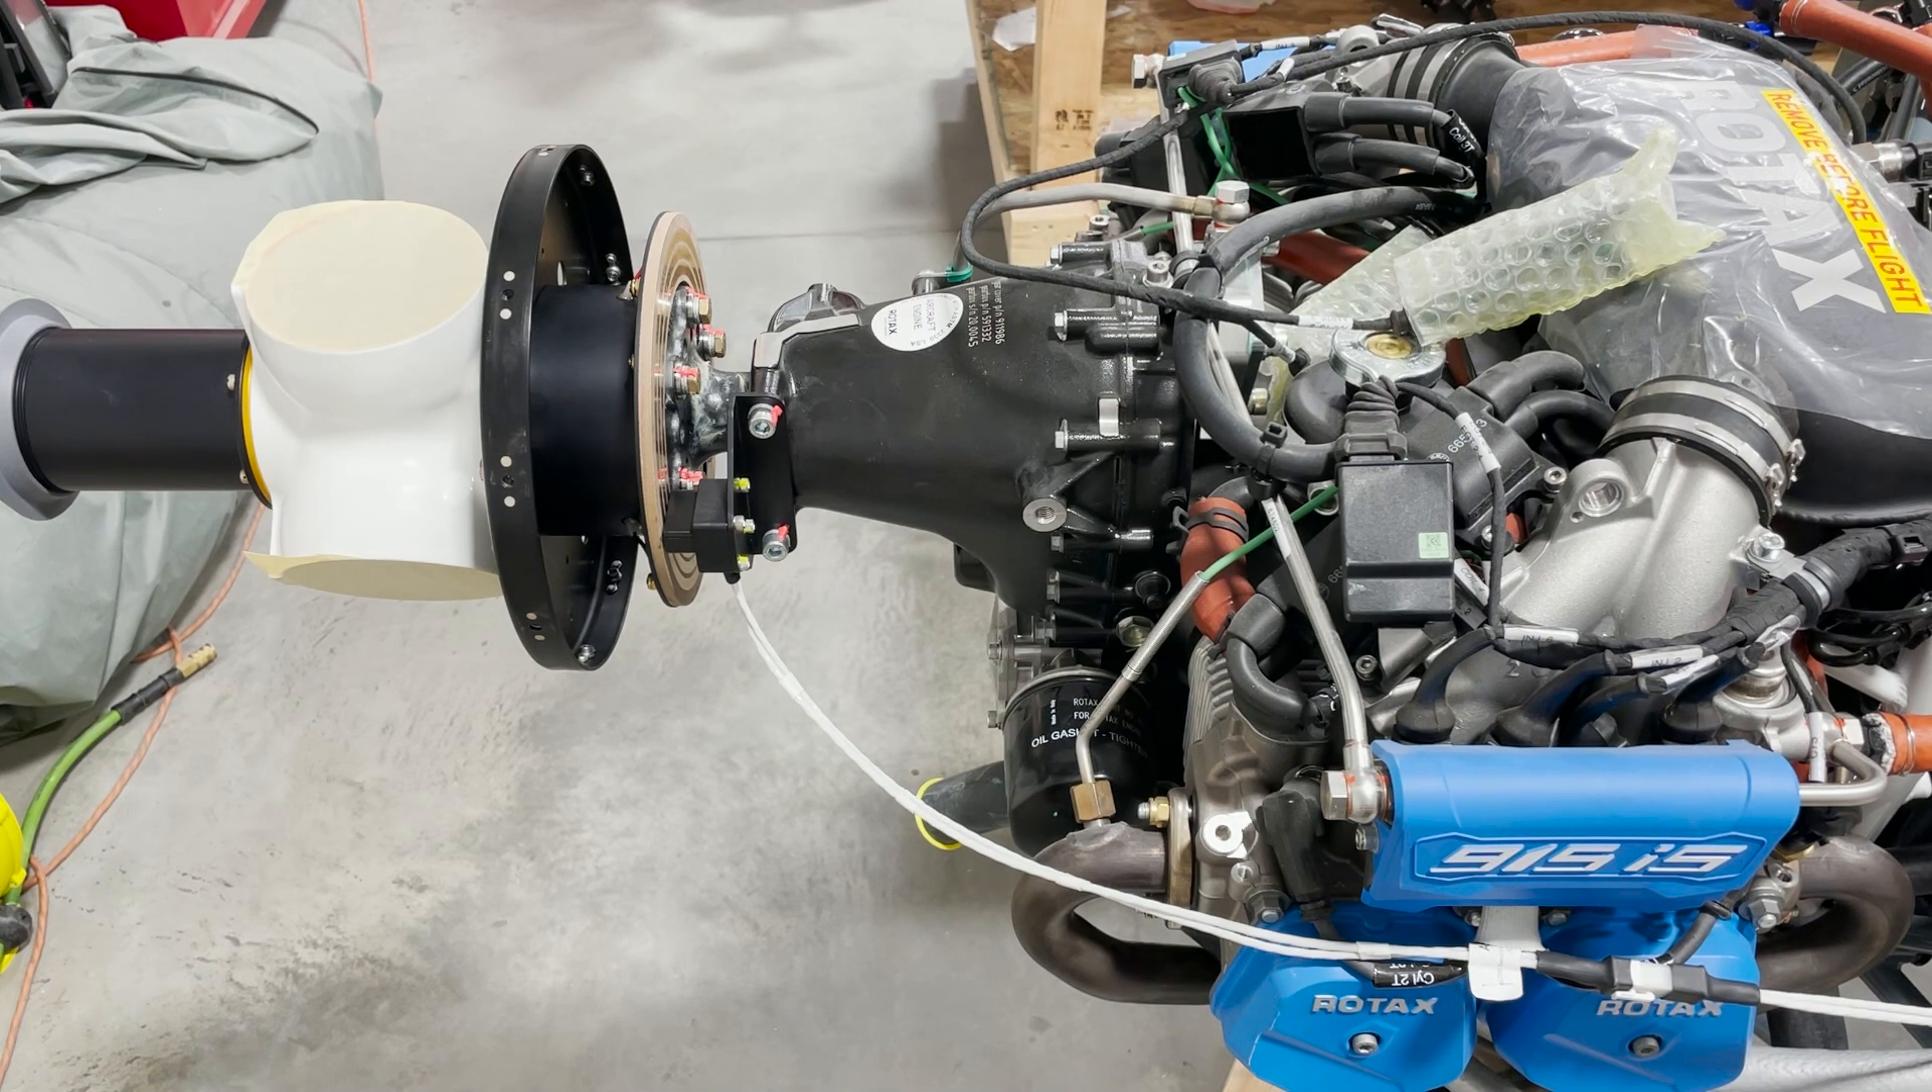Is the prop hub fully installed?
Yes.